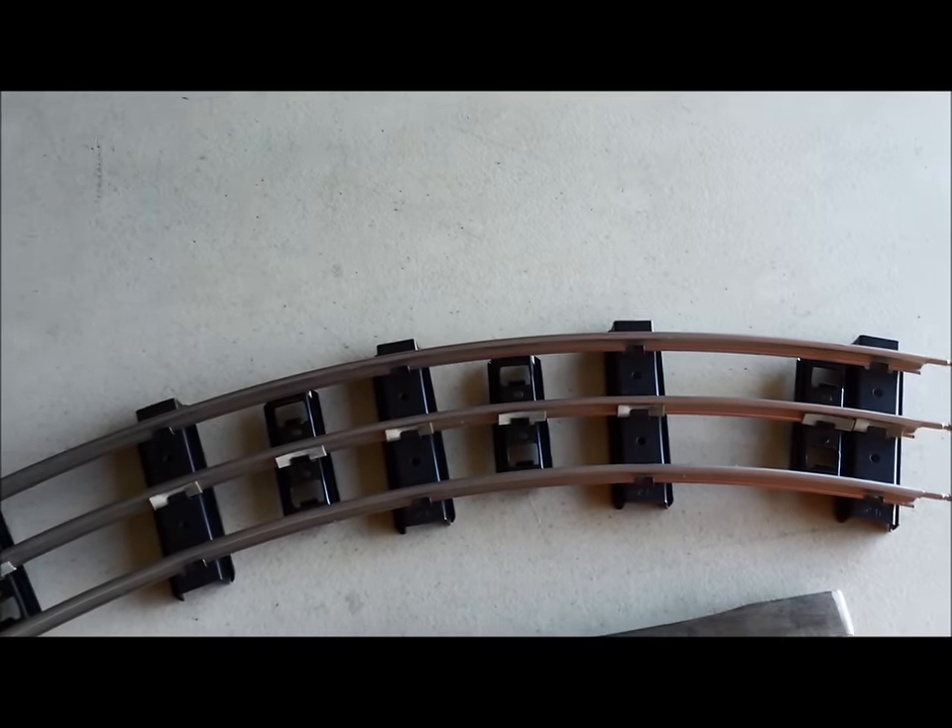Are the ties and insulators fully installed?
Yes.